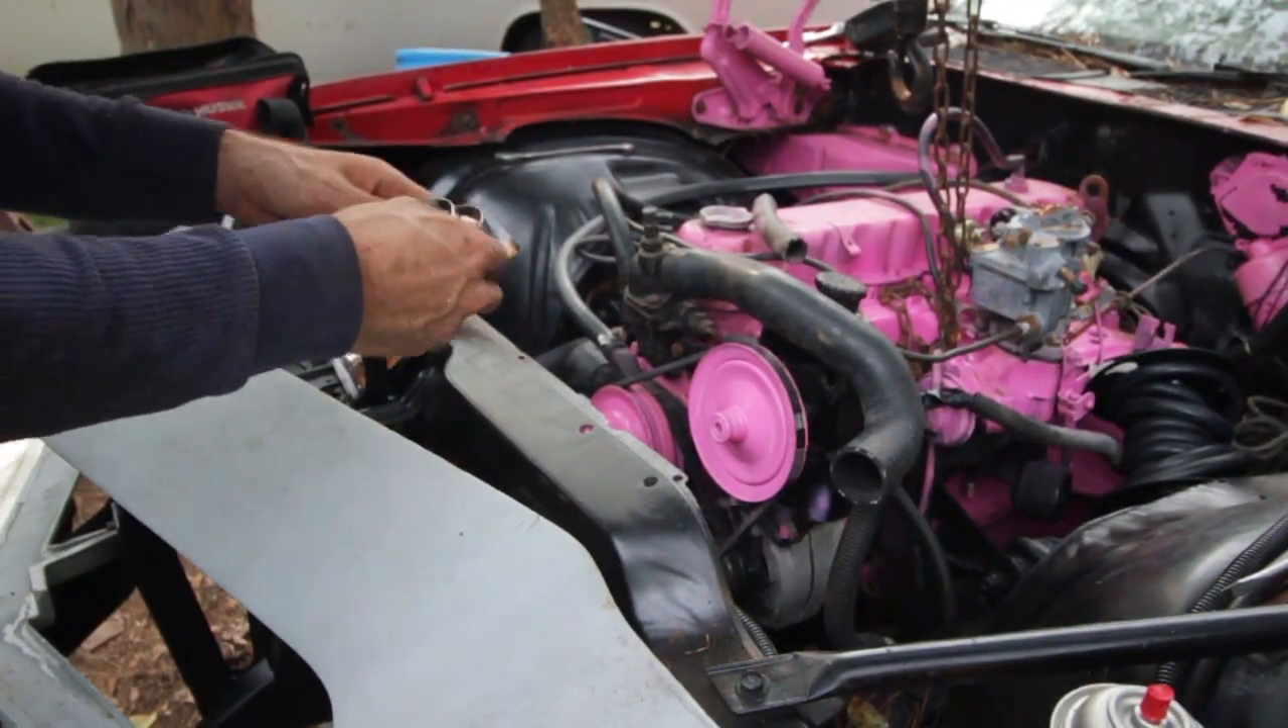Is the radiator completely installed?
No.